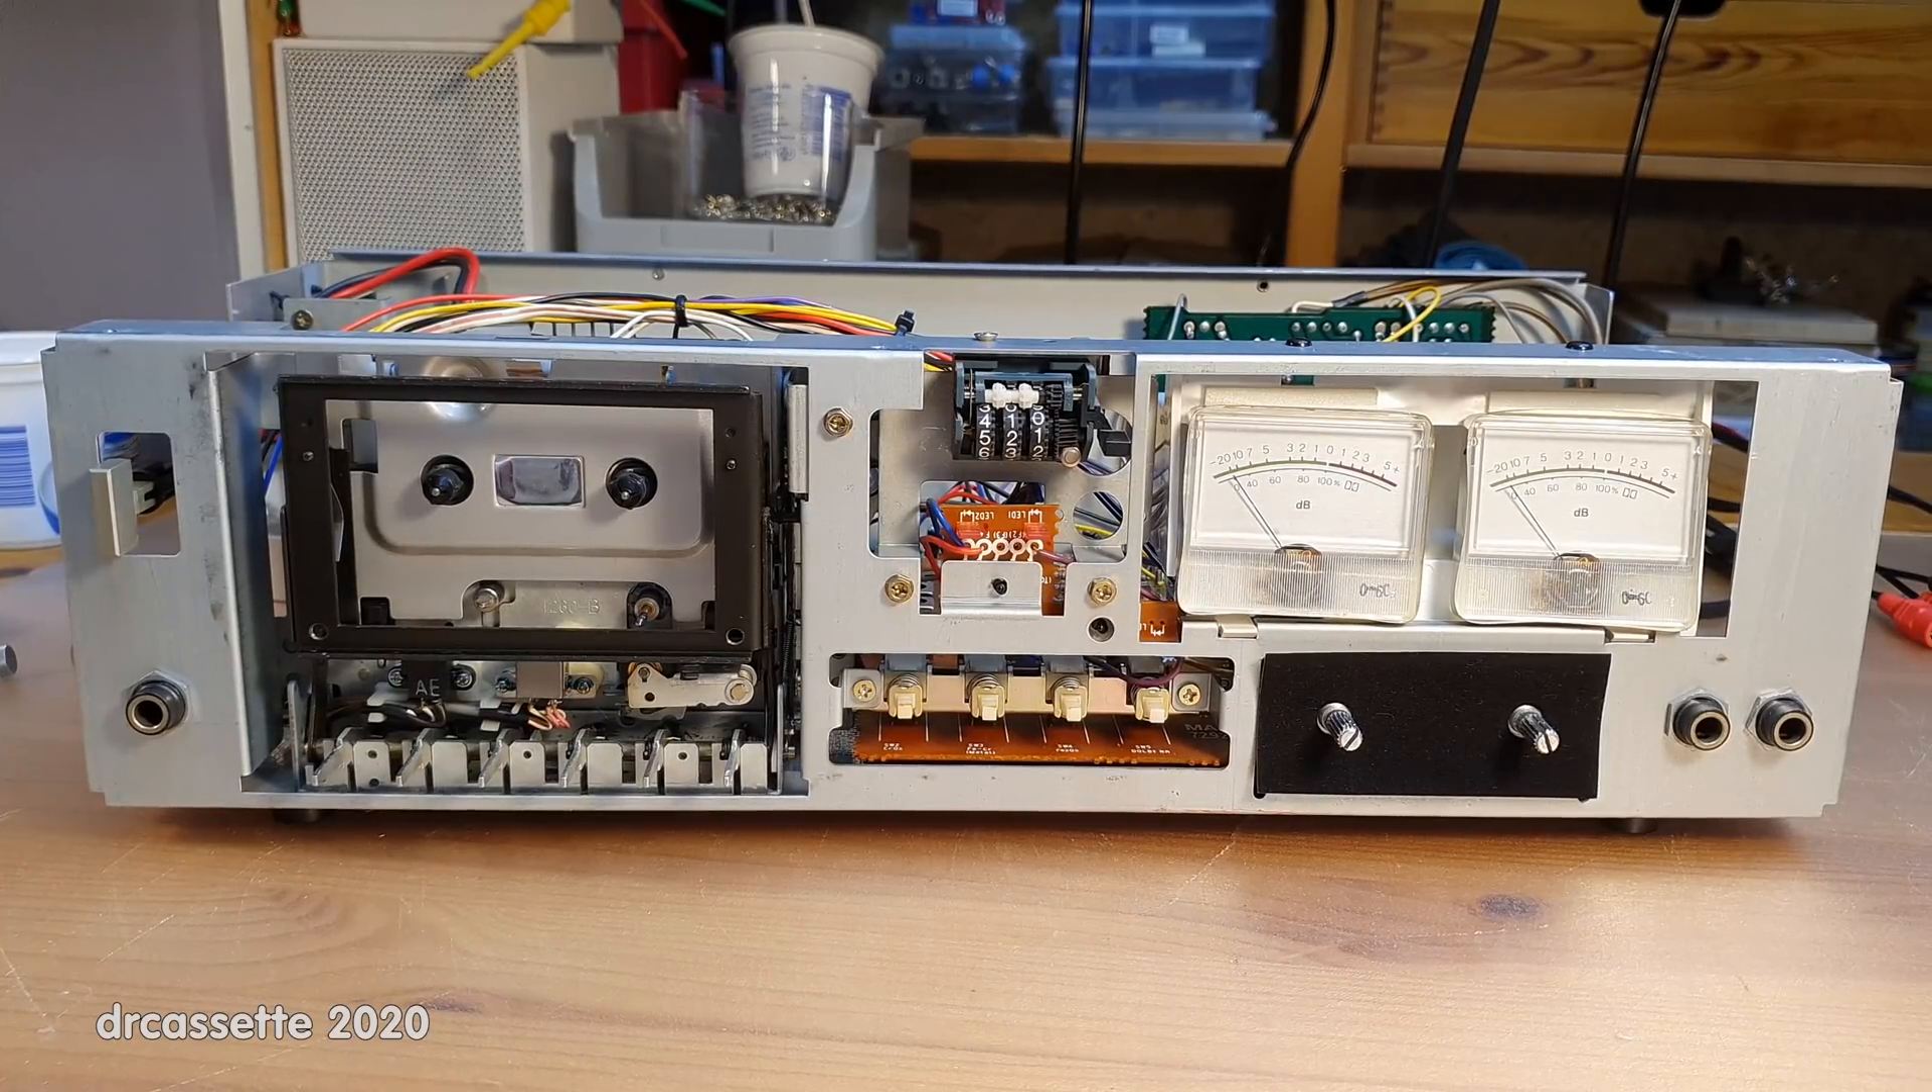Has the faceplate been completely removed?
Yes.